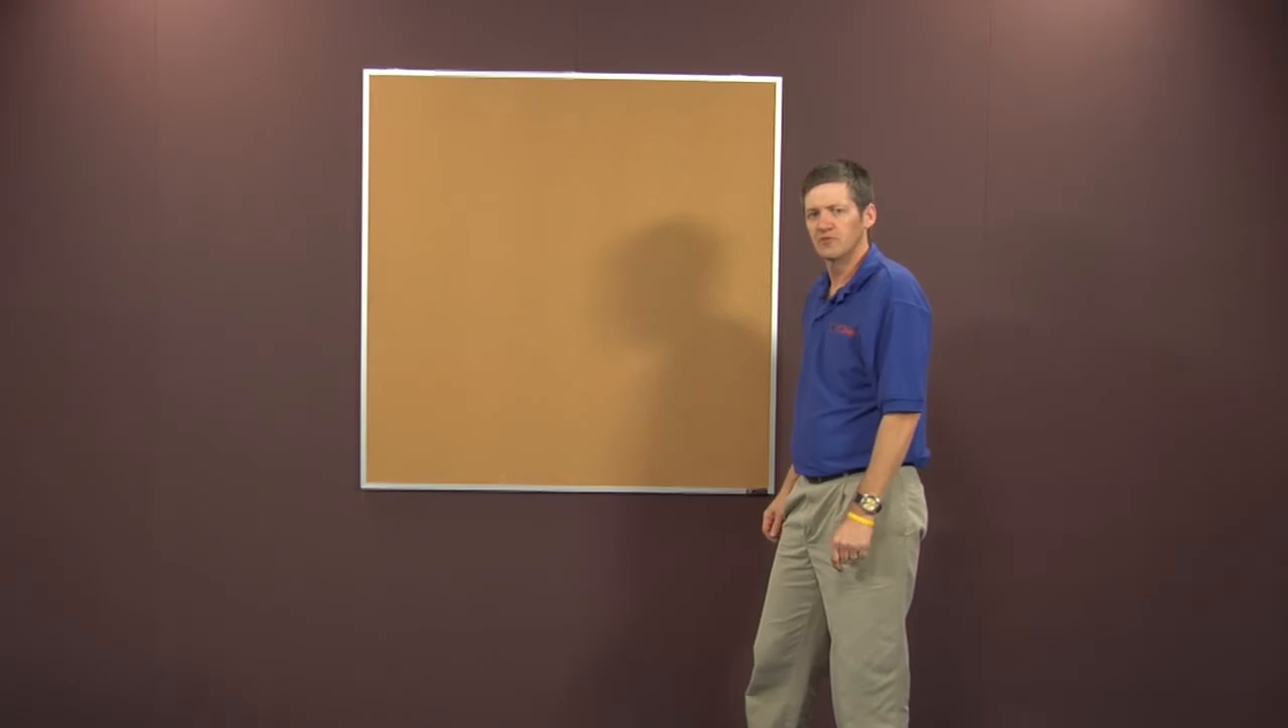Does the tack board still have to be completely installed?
No.